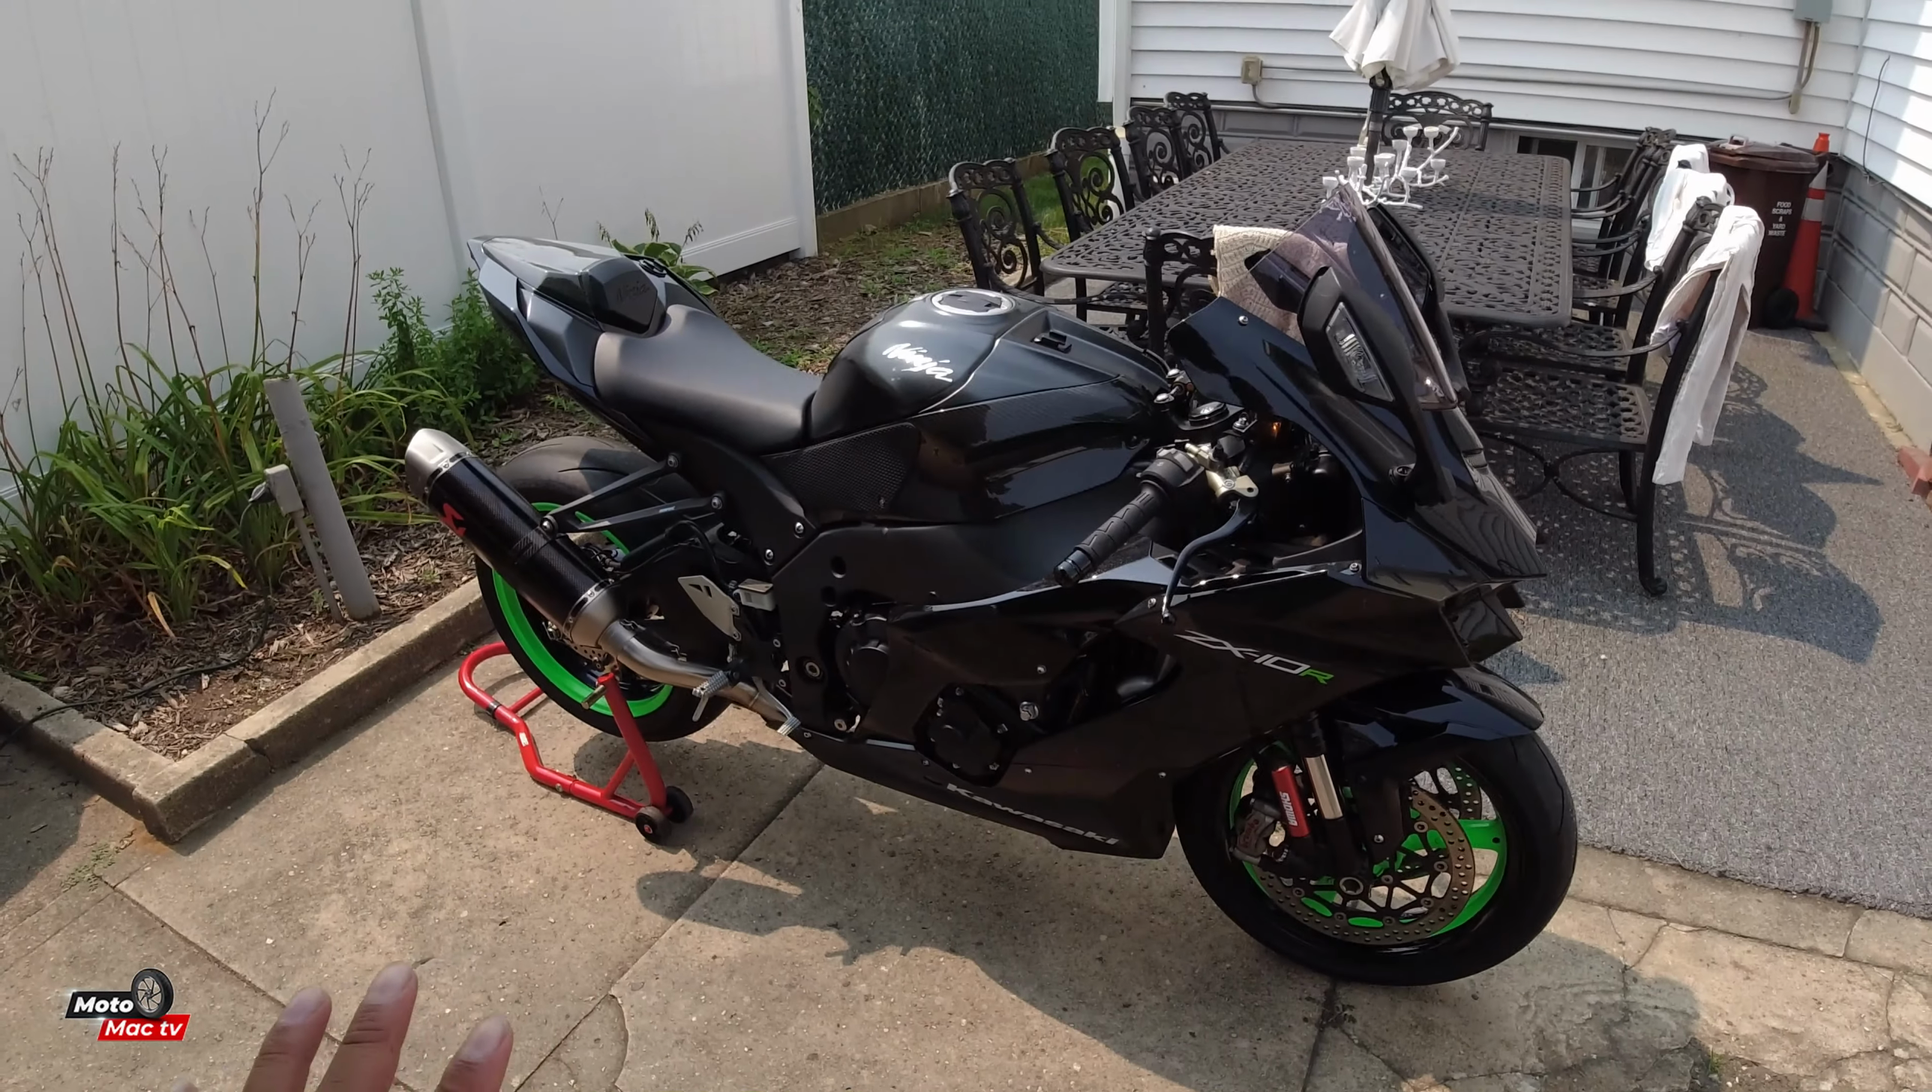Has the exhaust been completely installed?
Yes.